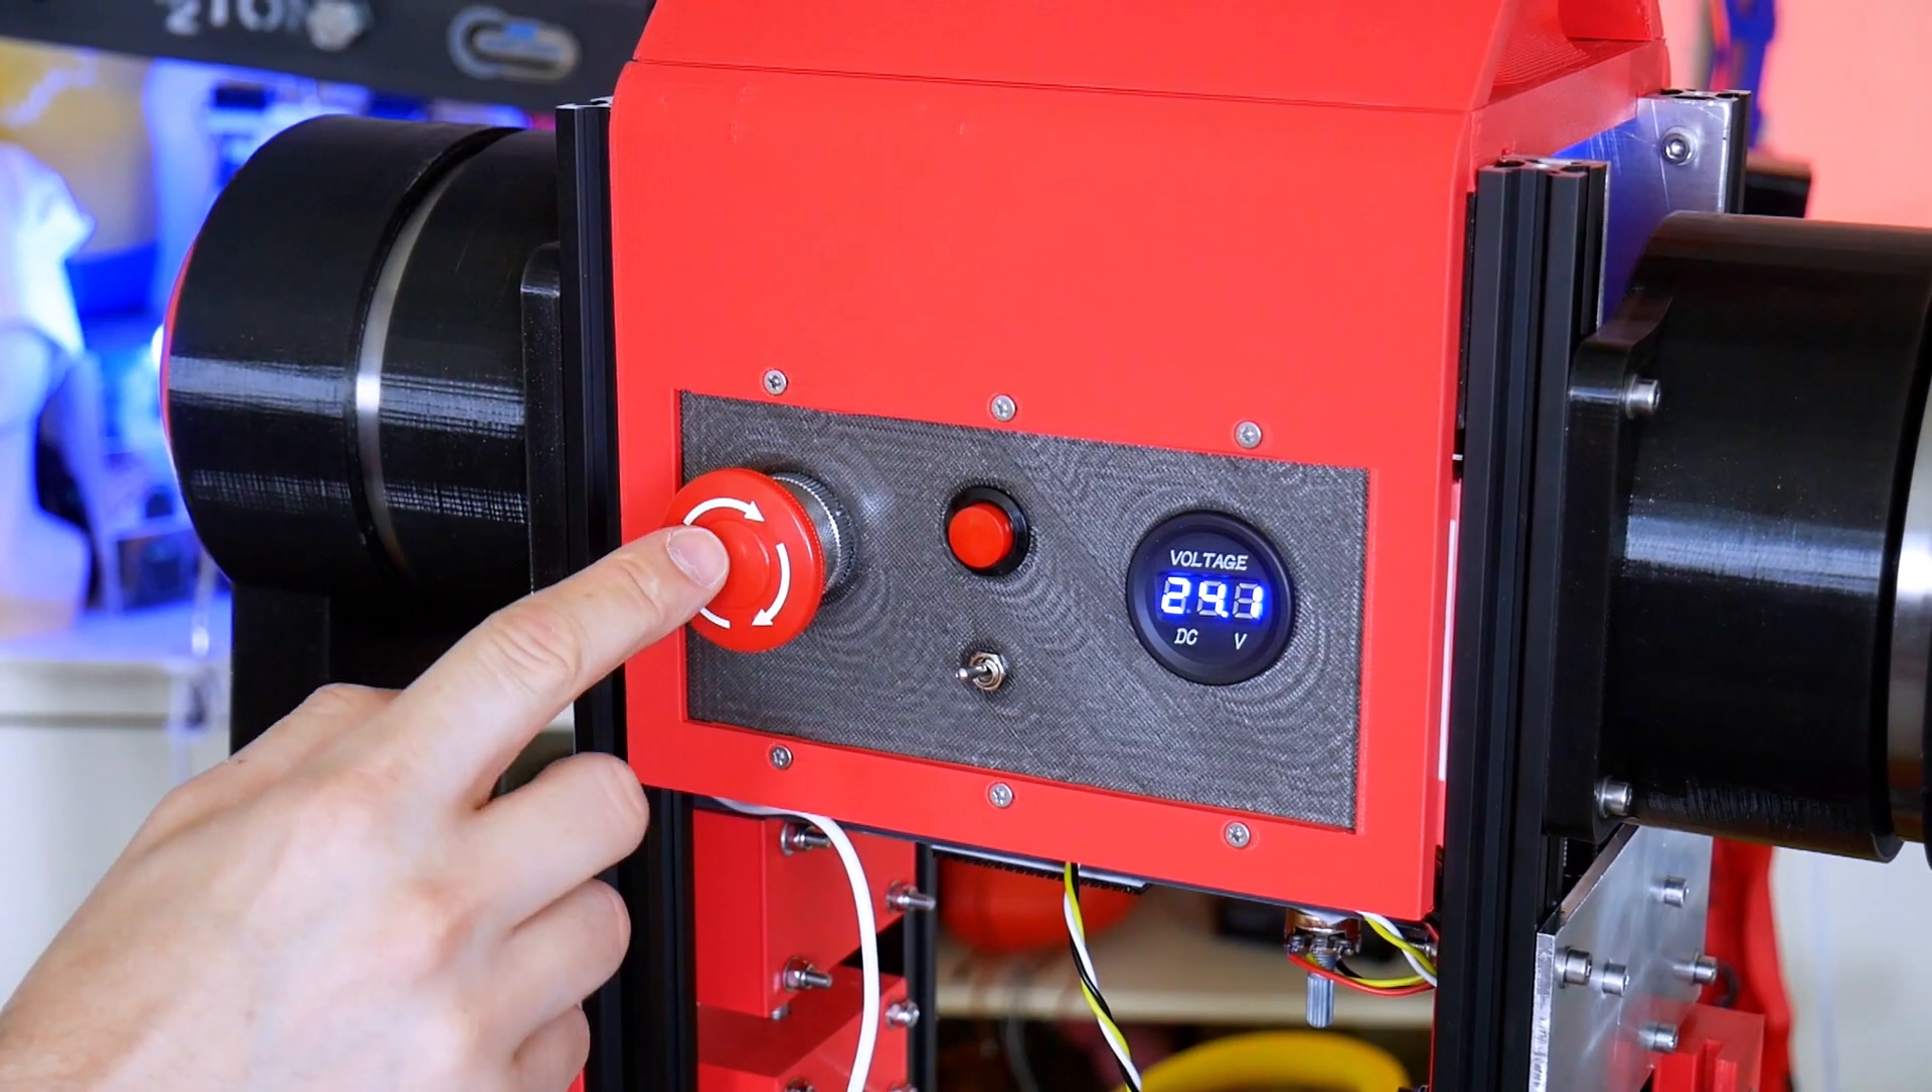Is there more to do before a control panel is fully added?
No.